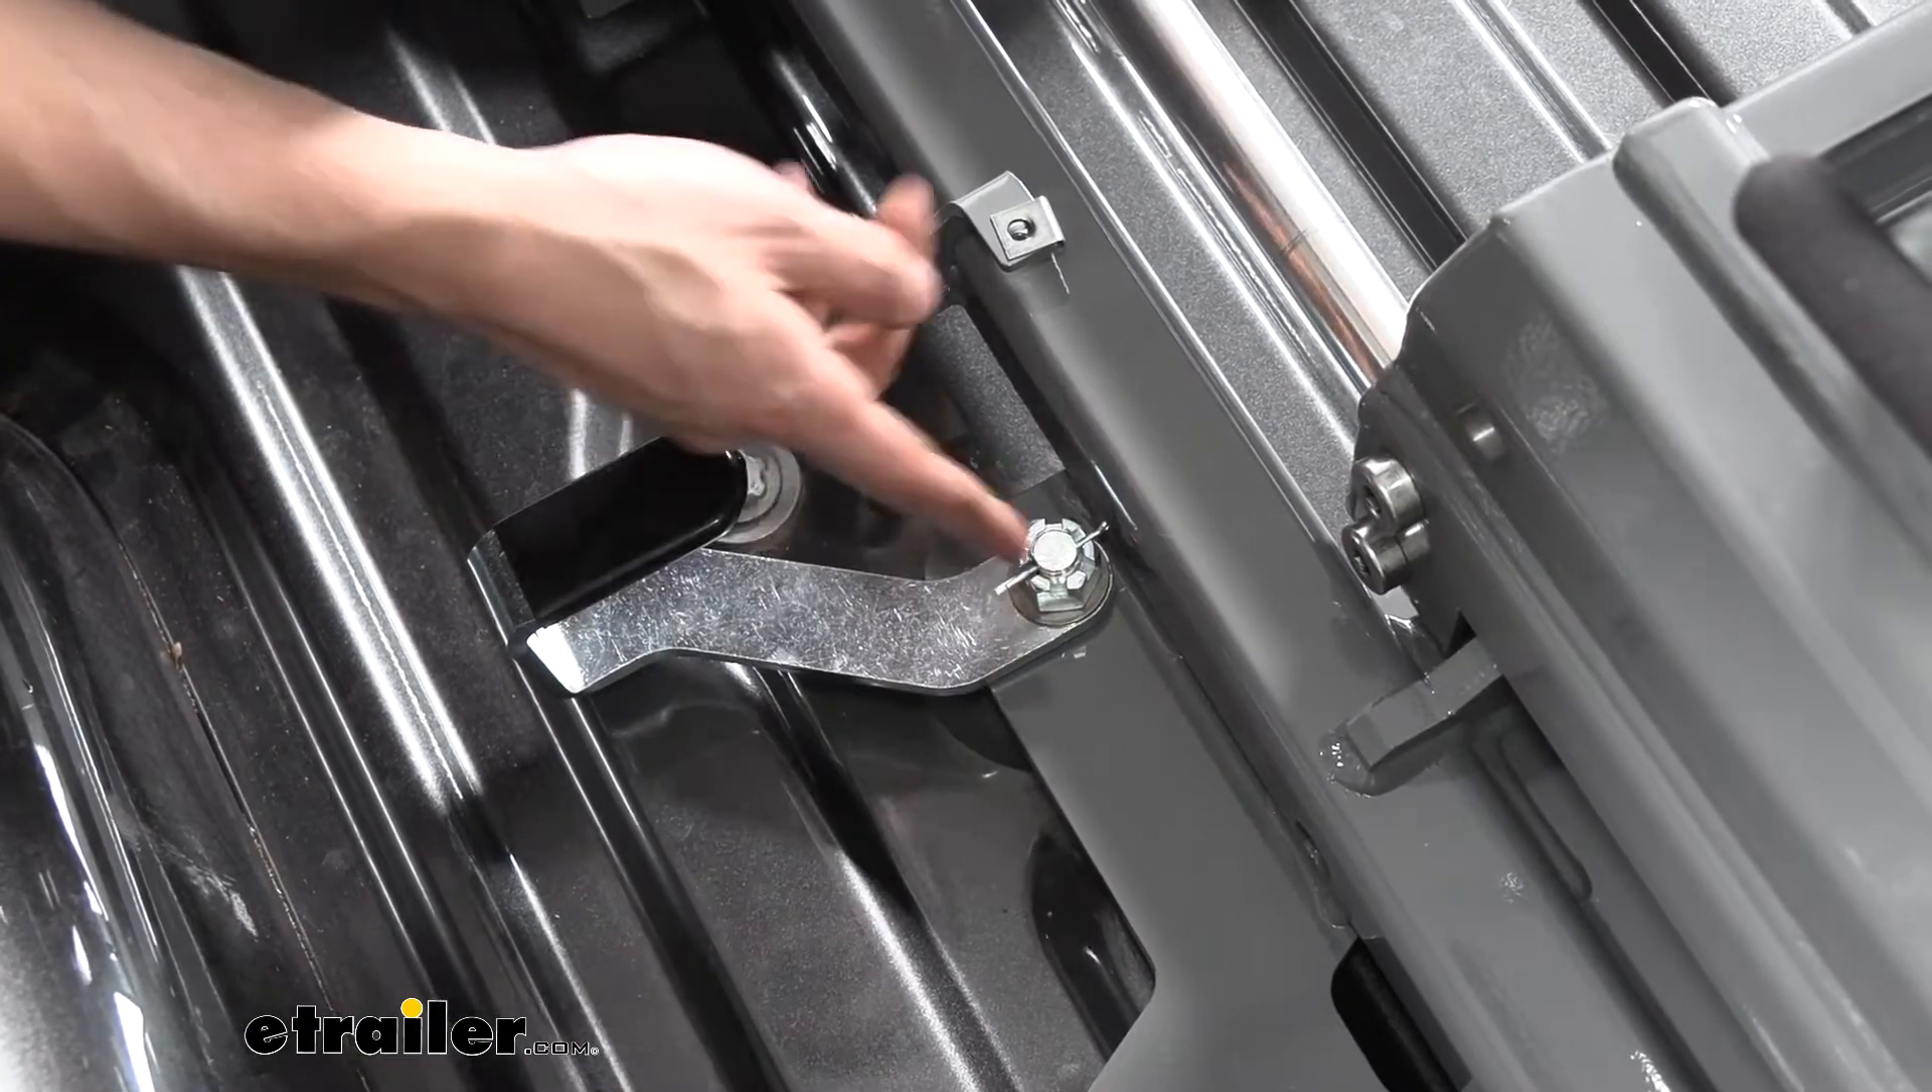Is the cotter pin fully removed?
No.